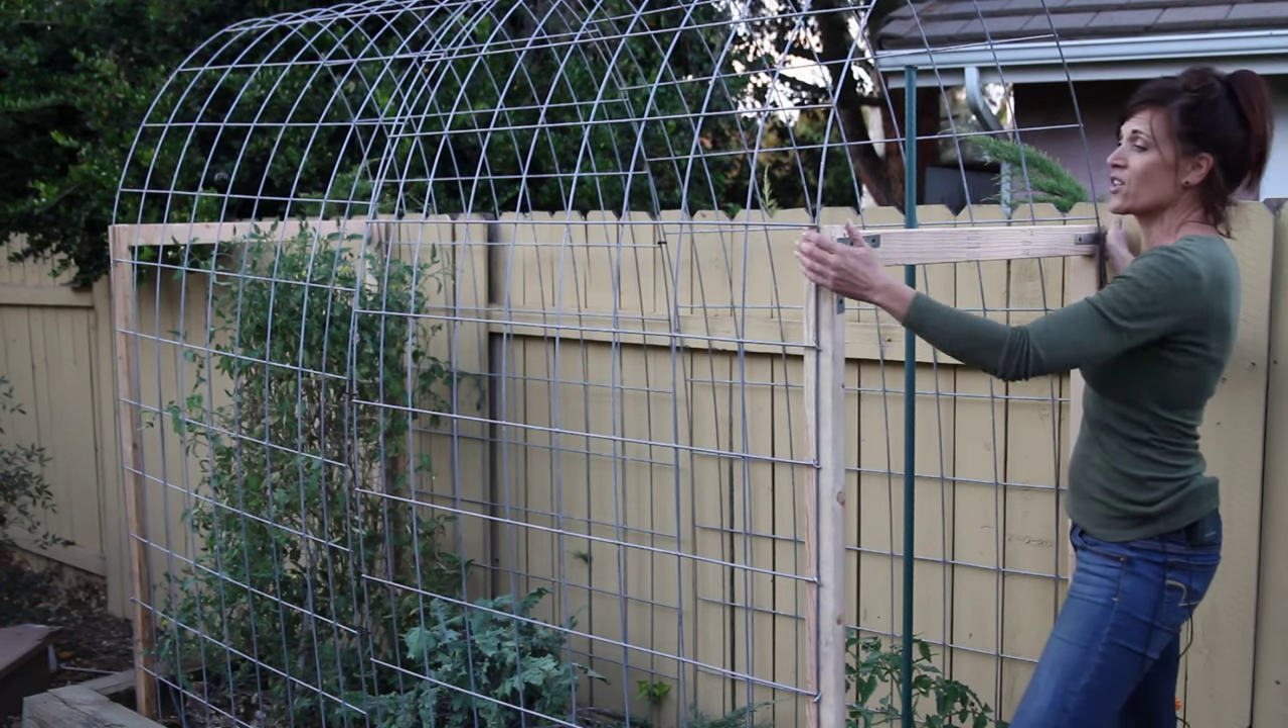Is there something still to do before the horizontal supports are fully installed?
No.